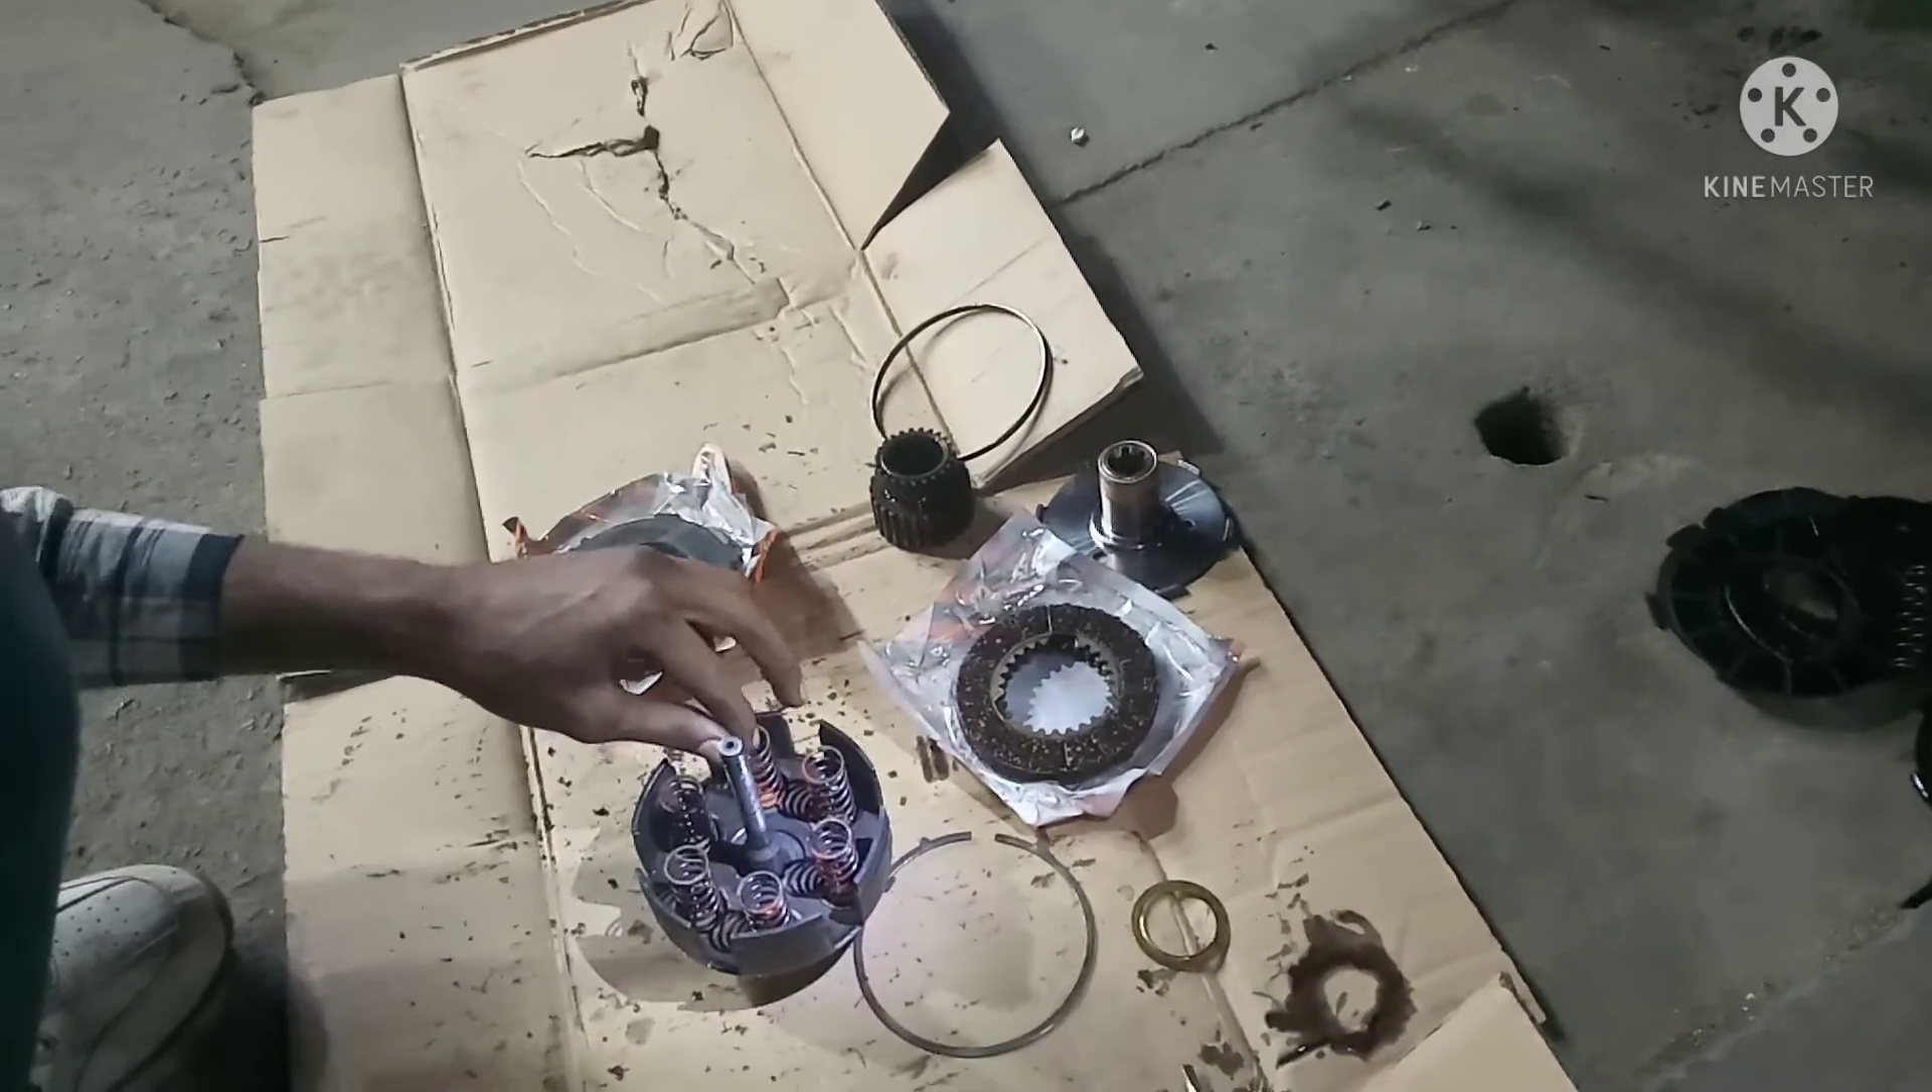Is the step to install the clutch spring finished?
Yes.